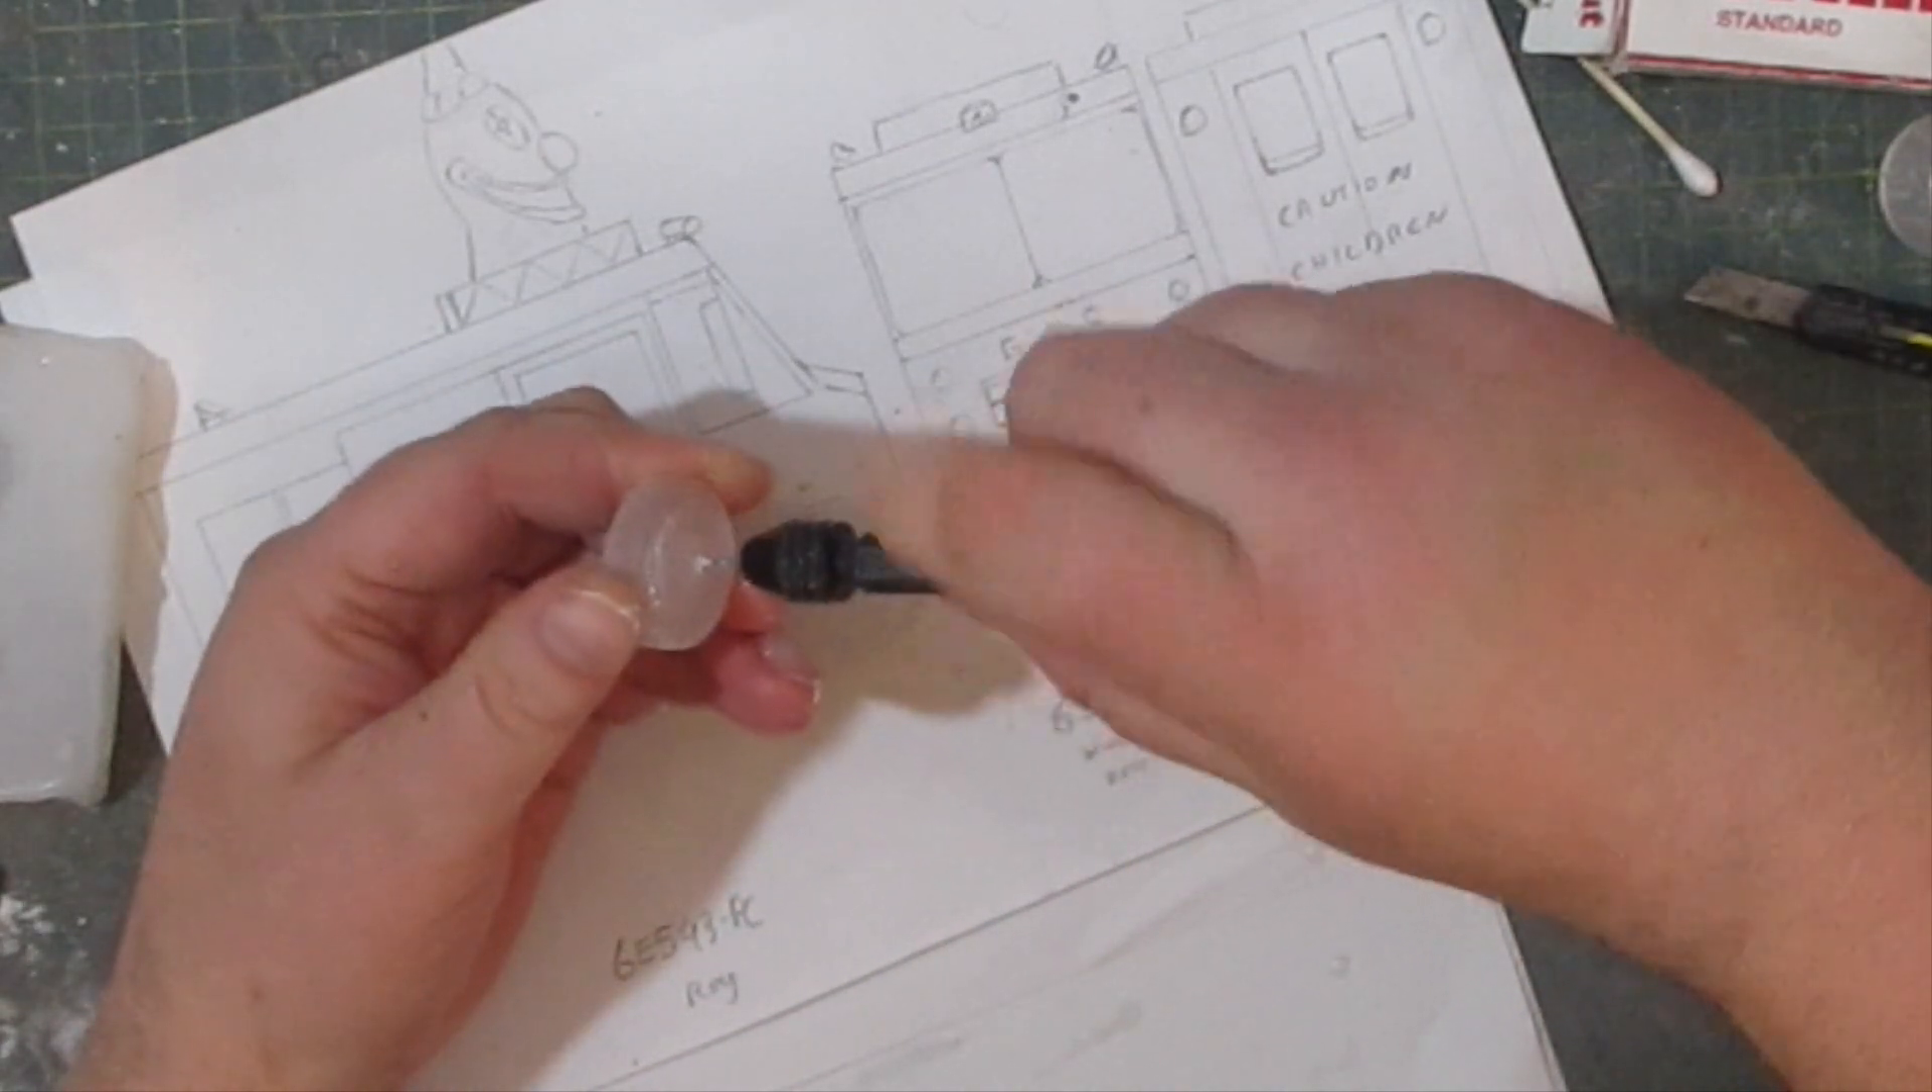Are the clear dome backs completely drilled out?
No.